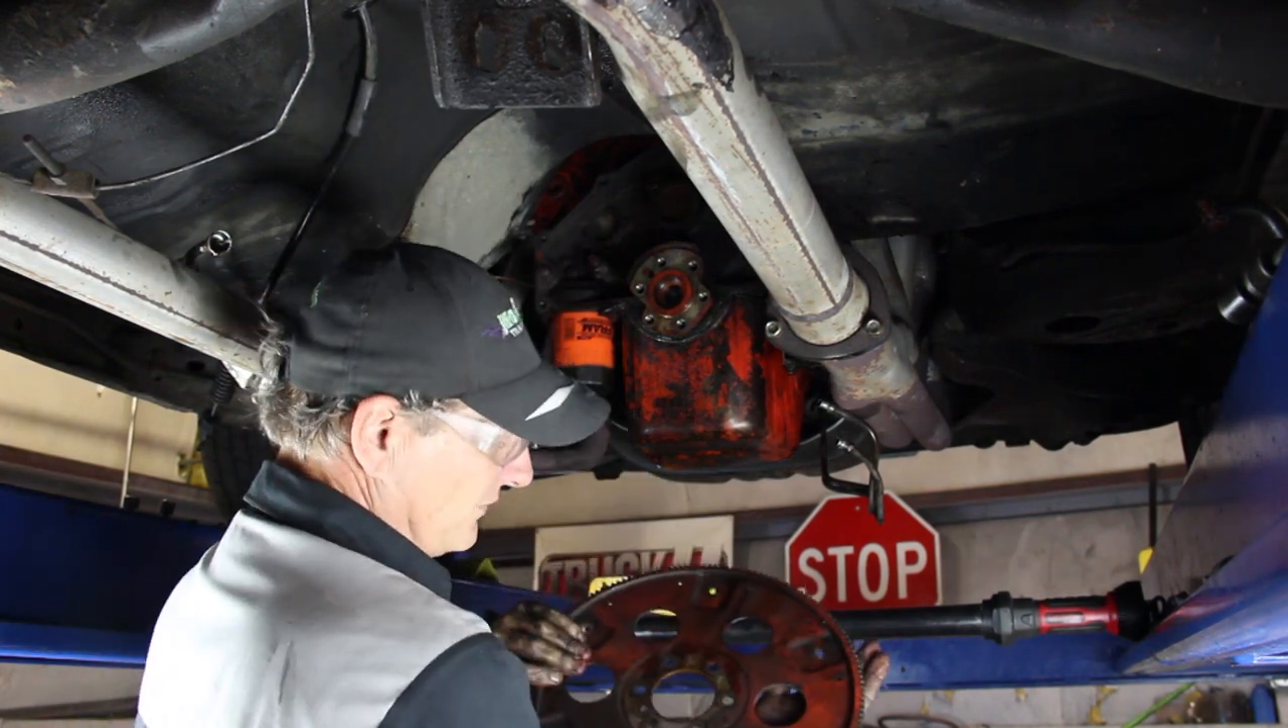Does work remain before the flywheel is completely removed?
No.